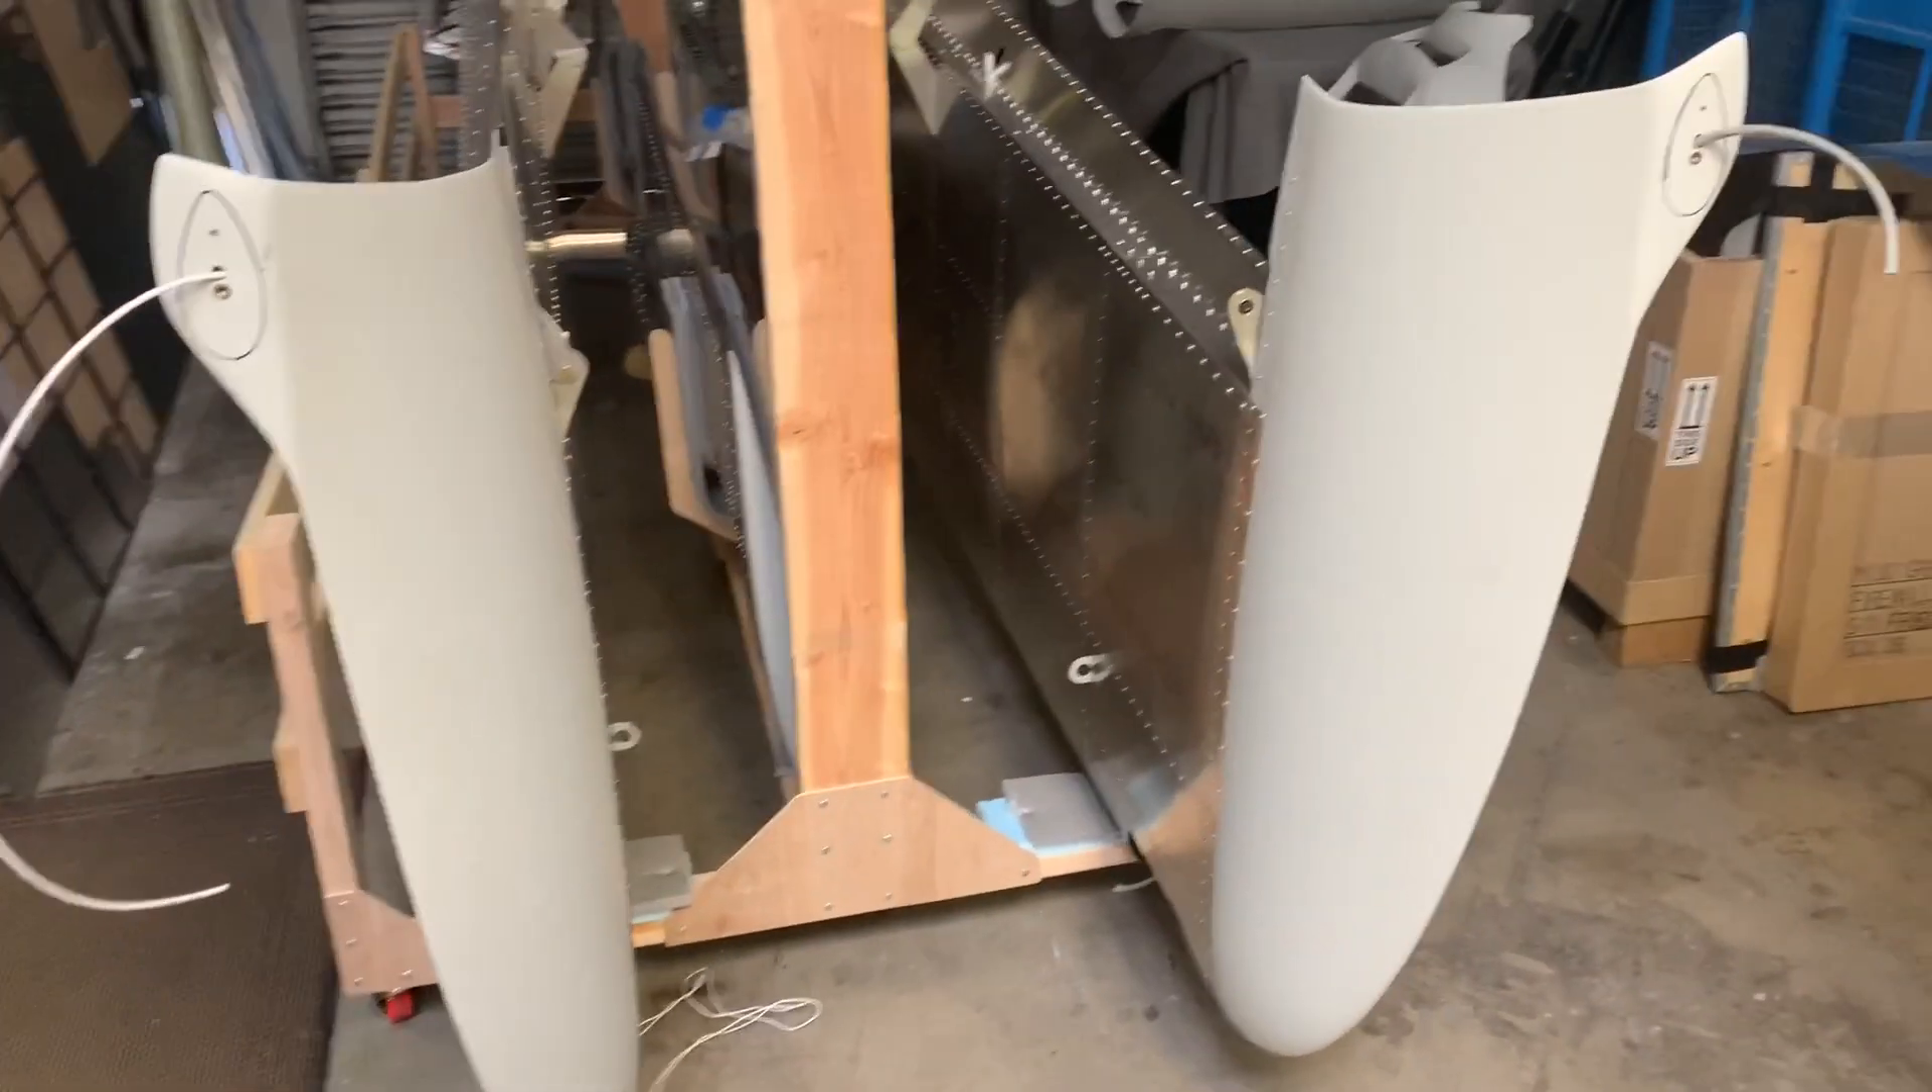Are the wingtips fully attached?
Yes.